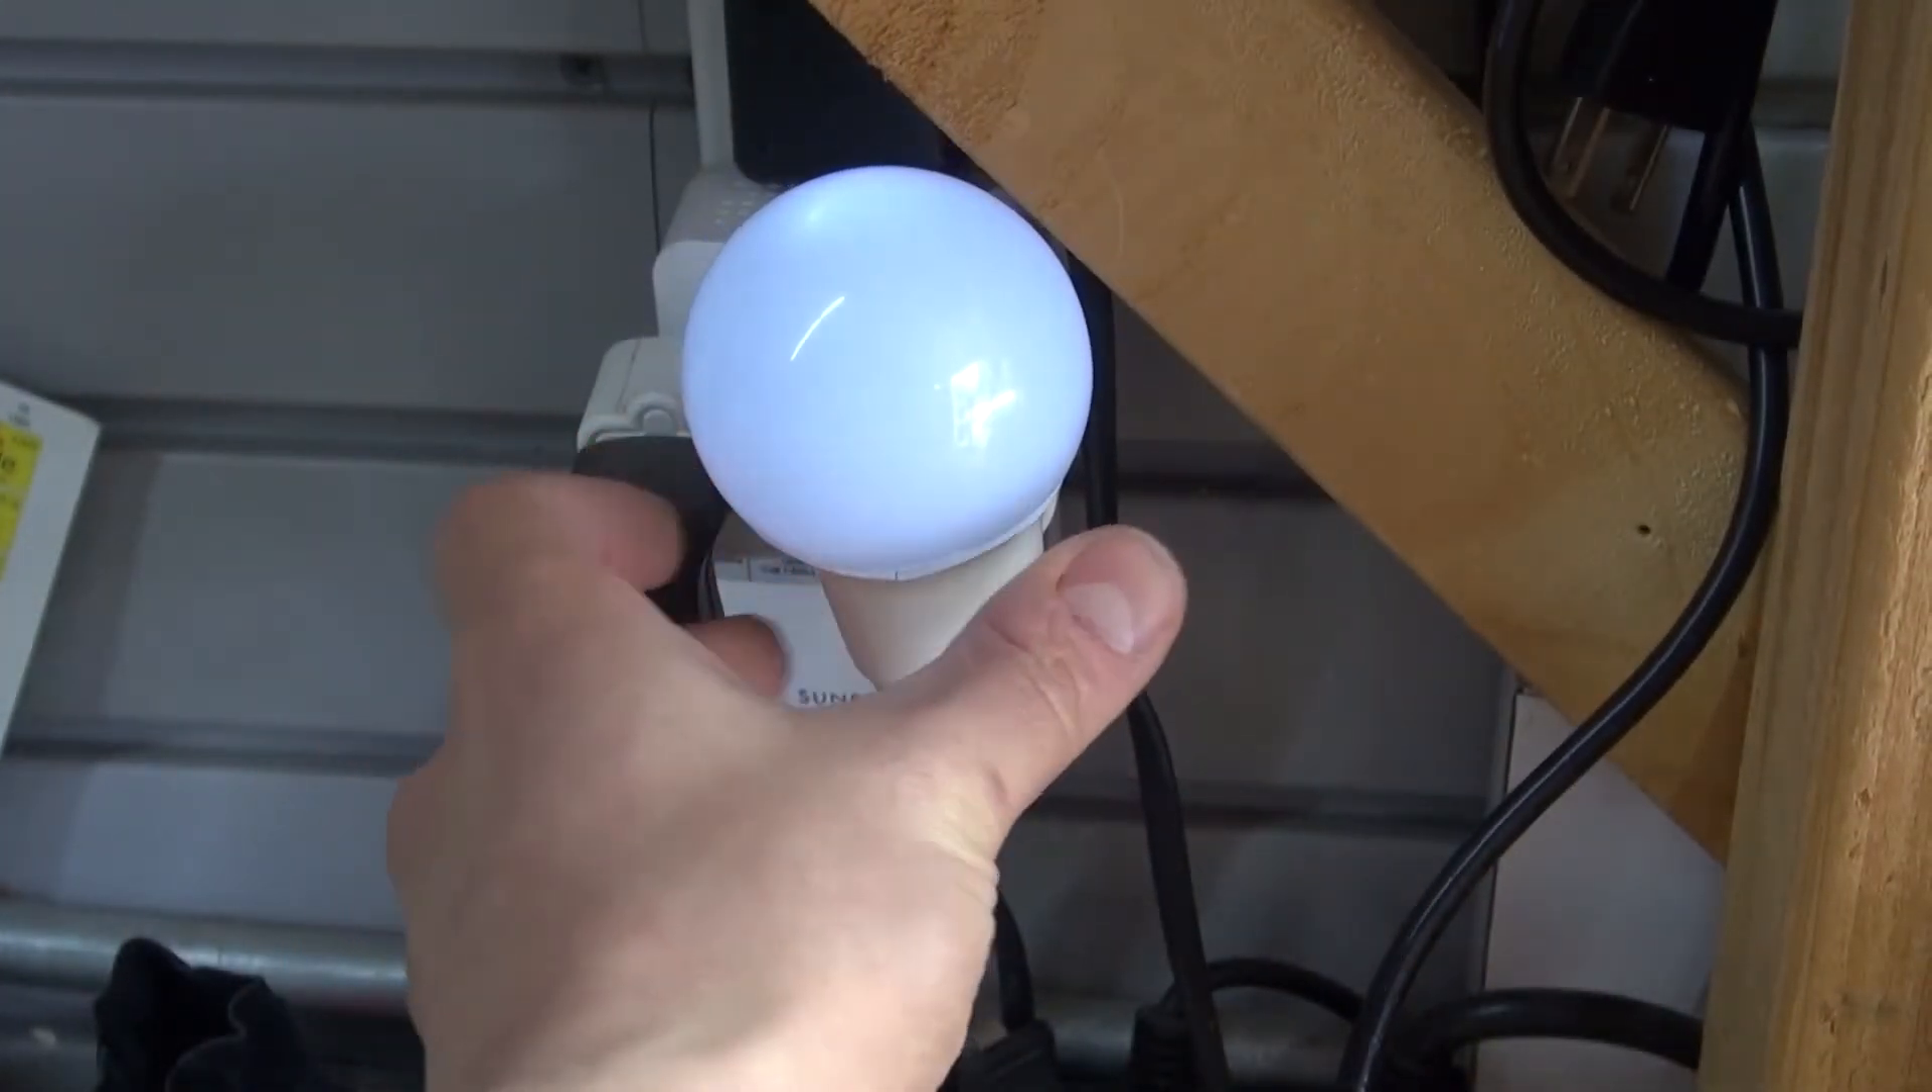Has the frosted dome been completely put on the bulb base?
Yes.